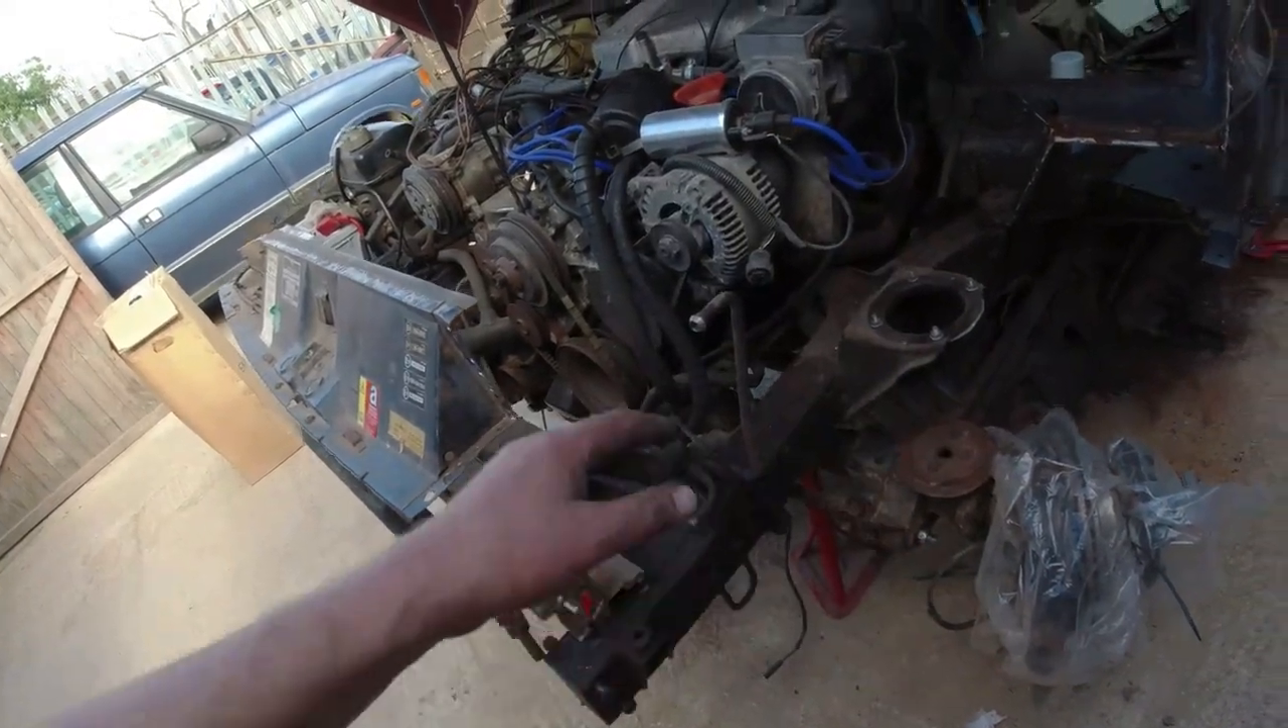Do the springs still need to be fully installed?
Yes.